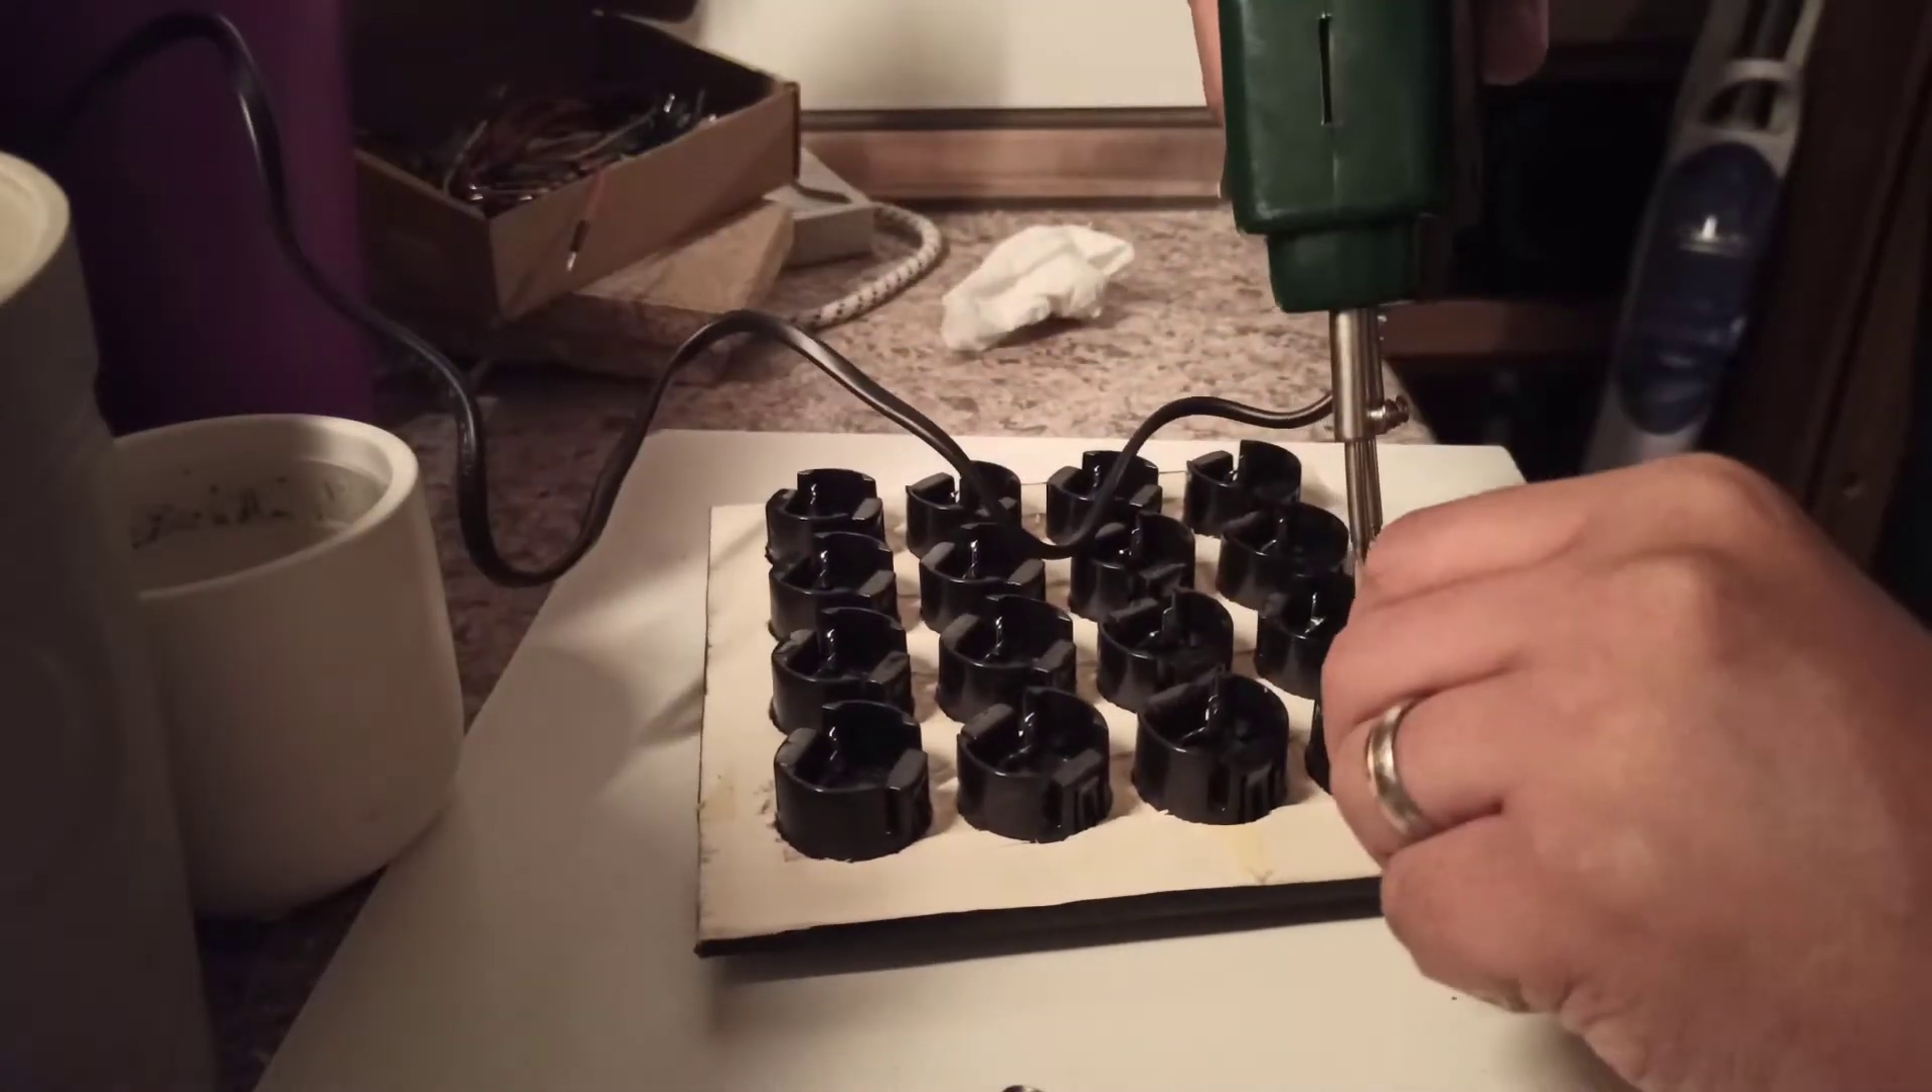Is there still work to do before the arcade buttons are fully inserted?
No.